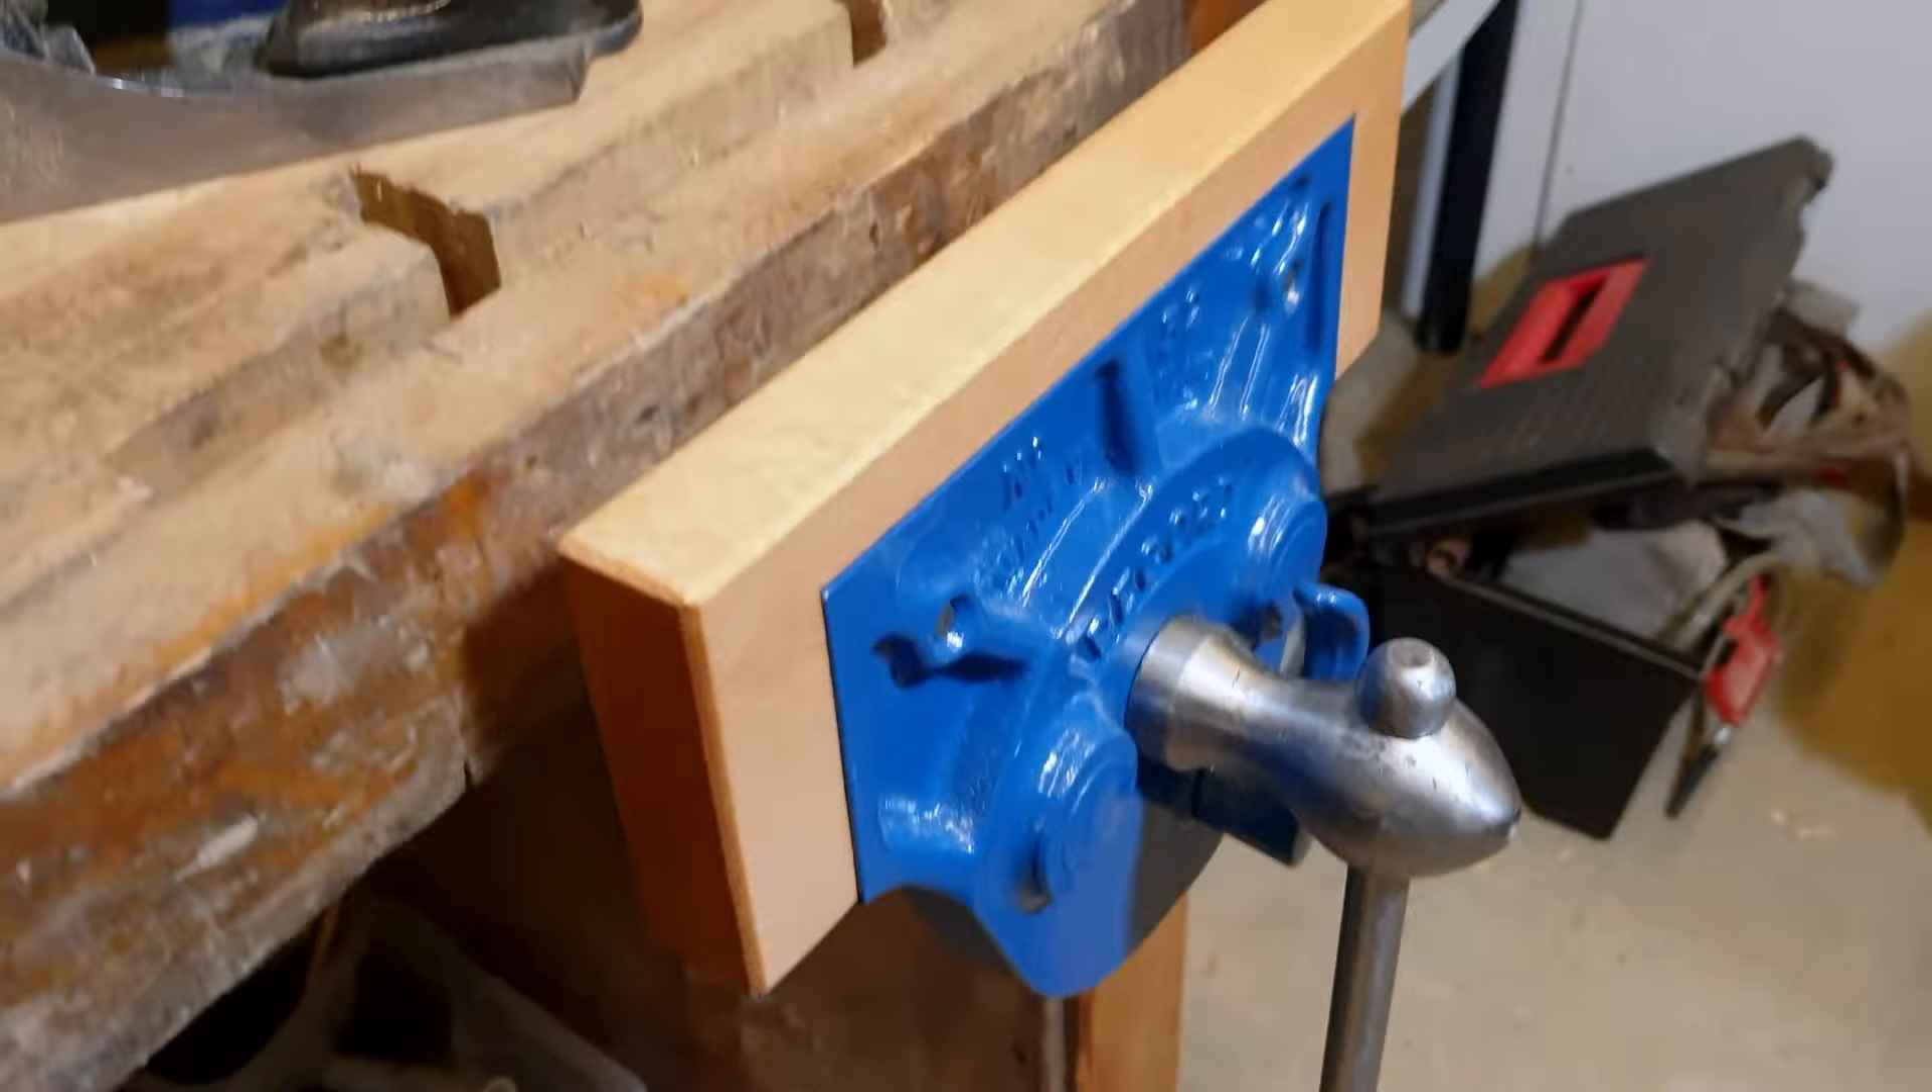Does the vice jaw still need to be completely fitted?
No.